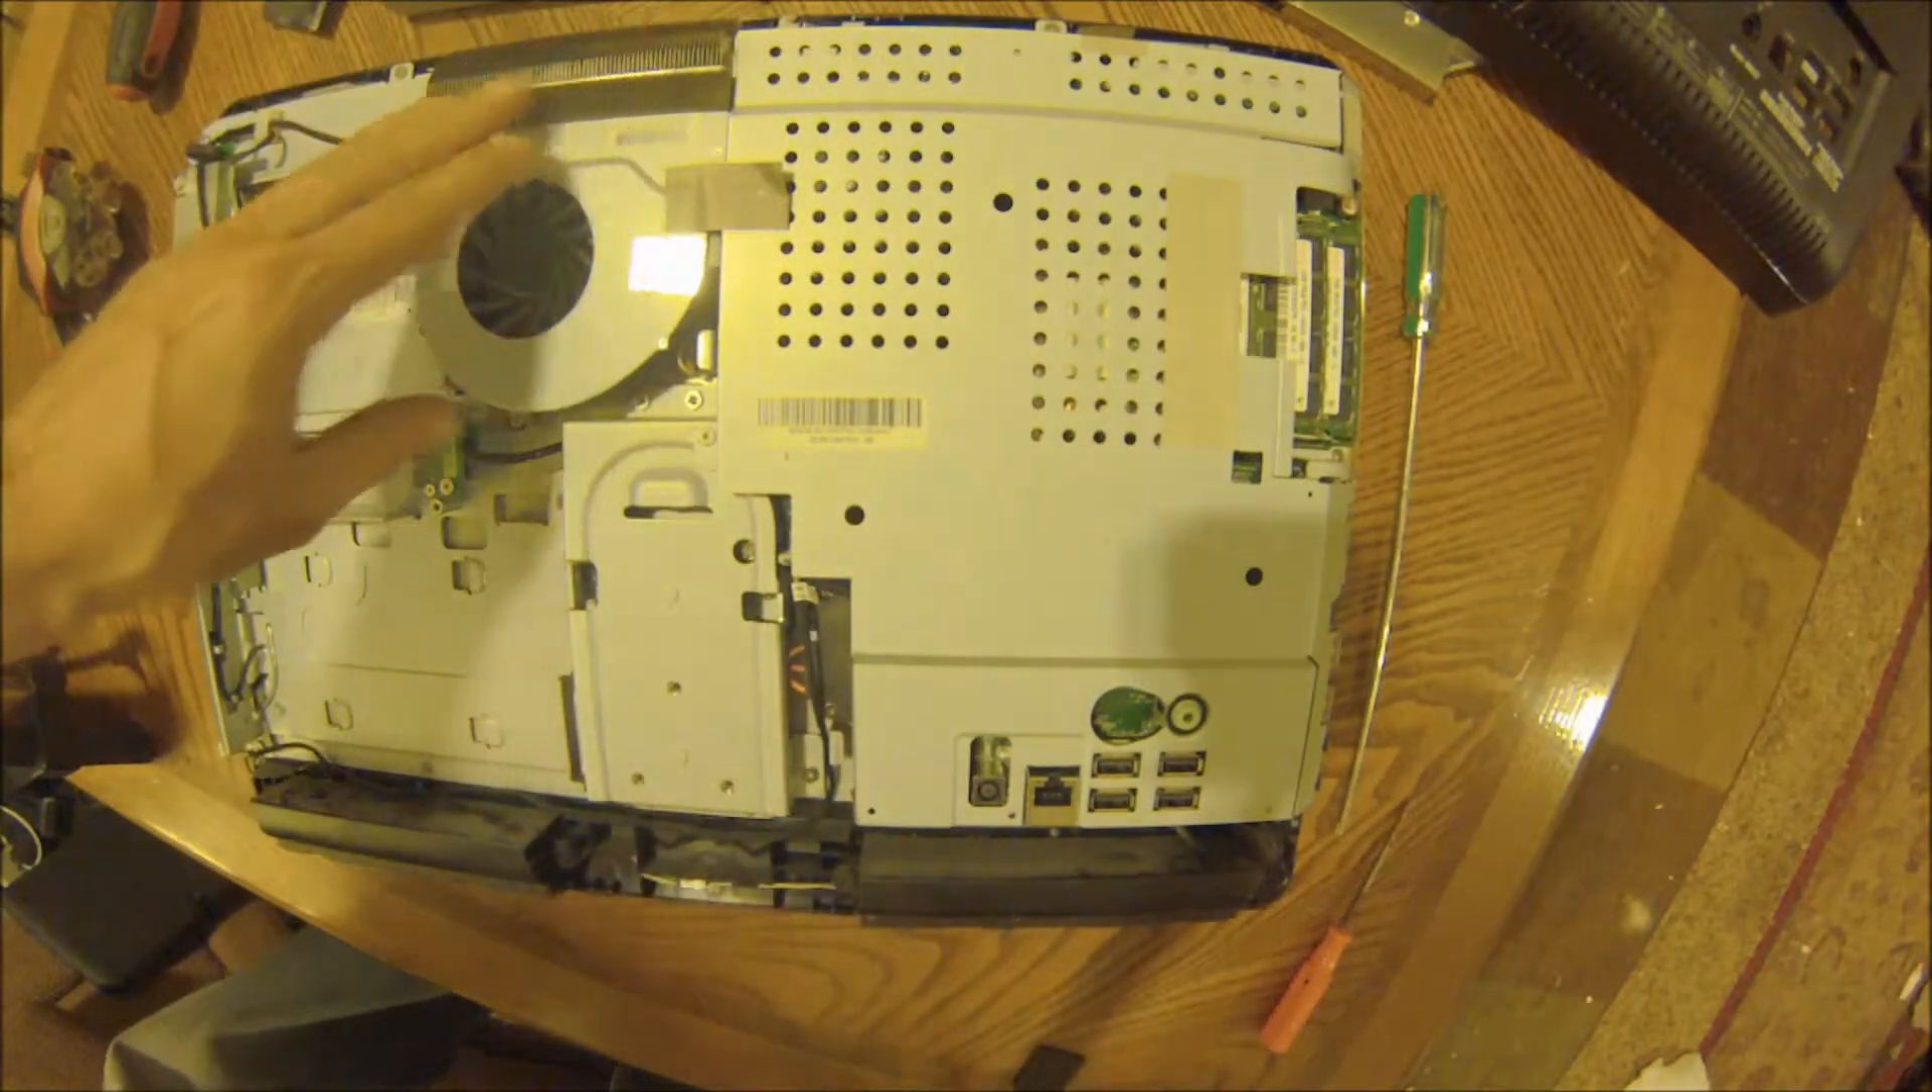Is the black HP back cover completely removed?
Yes.